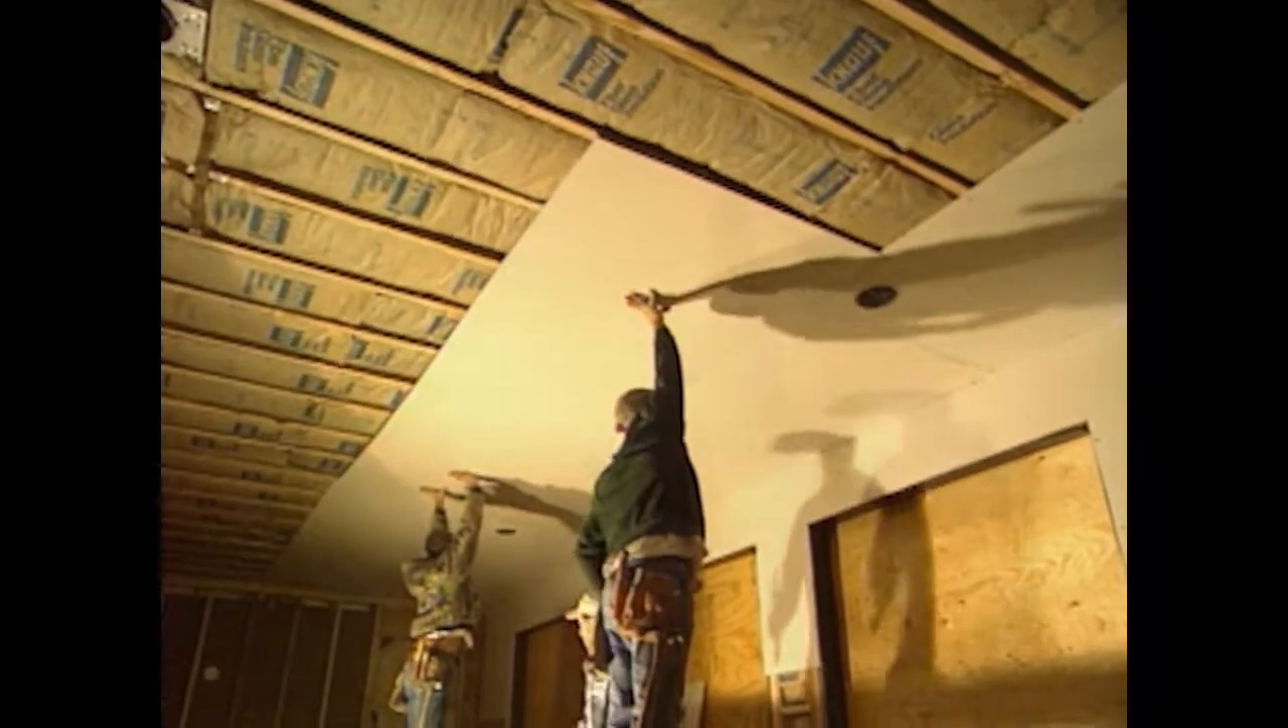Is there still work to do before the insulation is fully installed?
No.